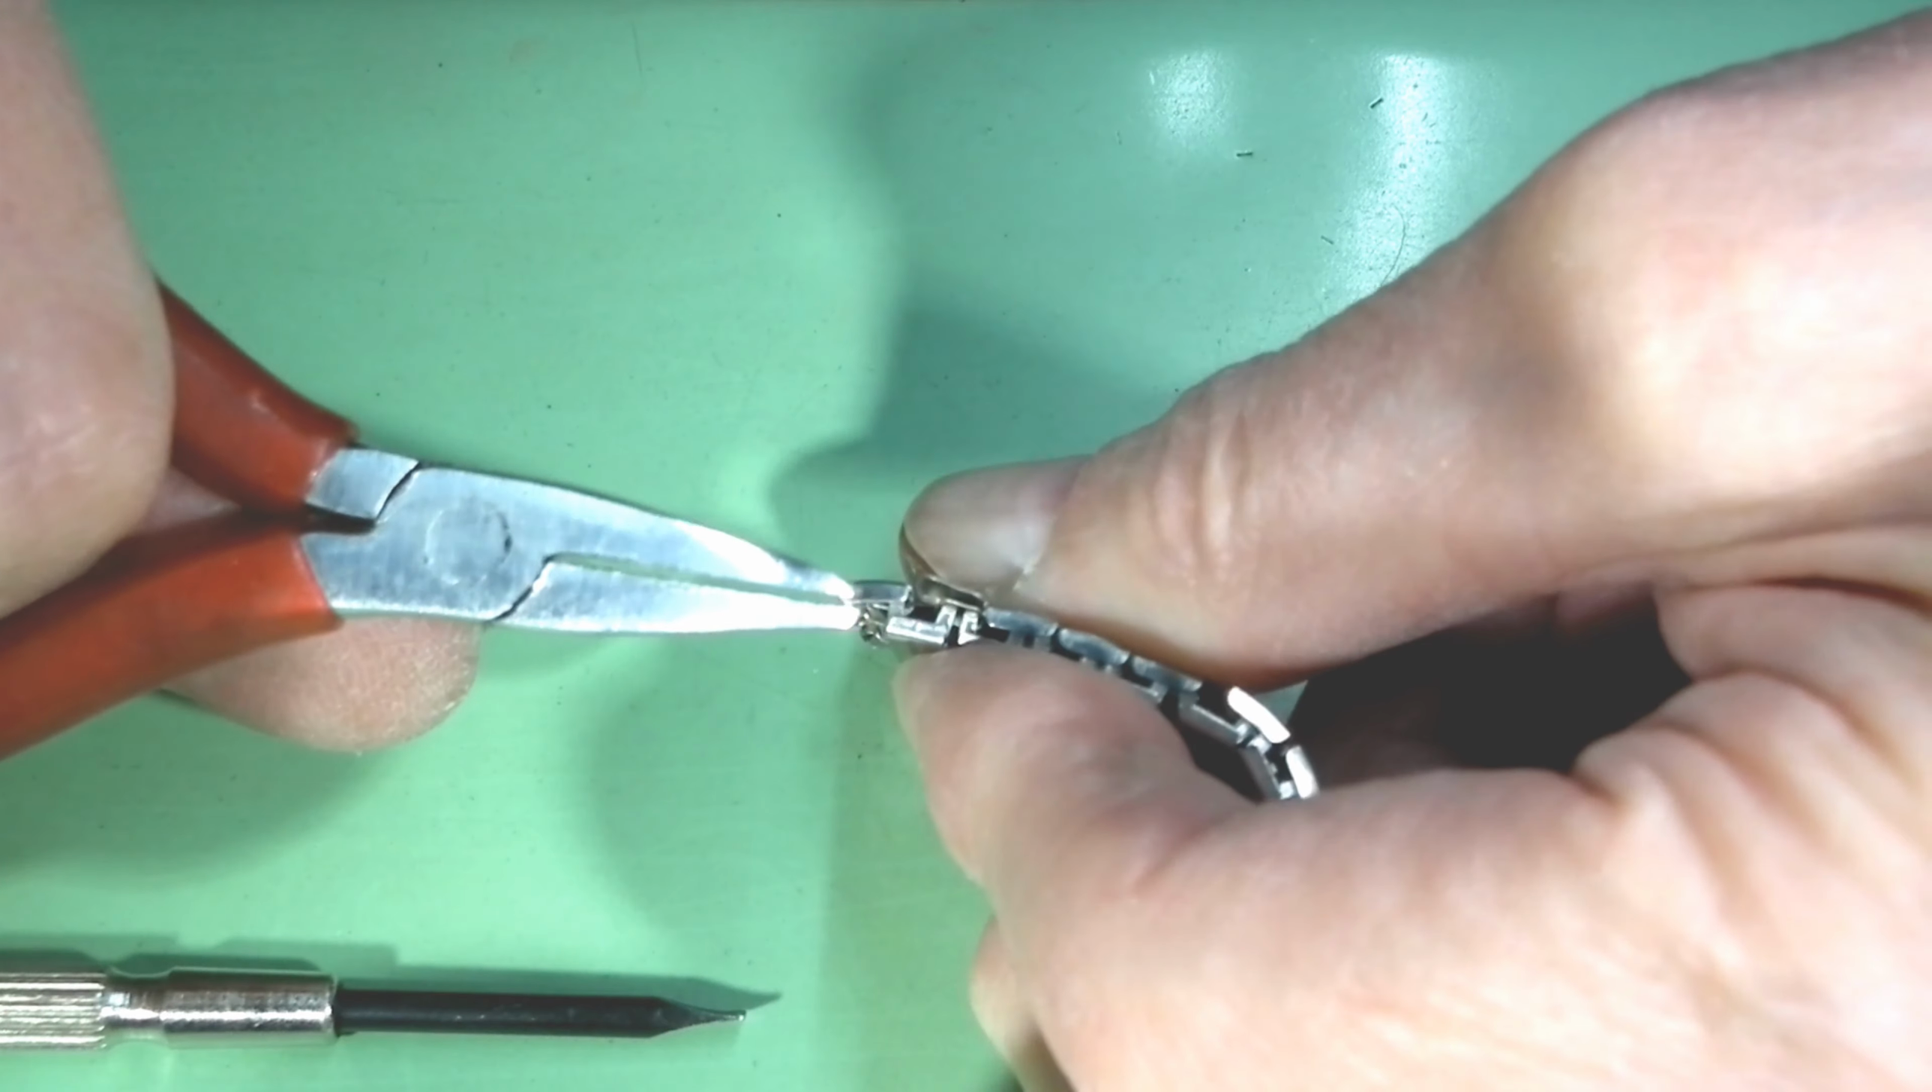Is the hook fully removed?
No.